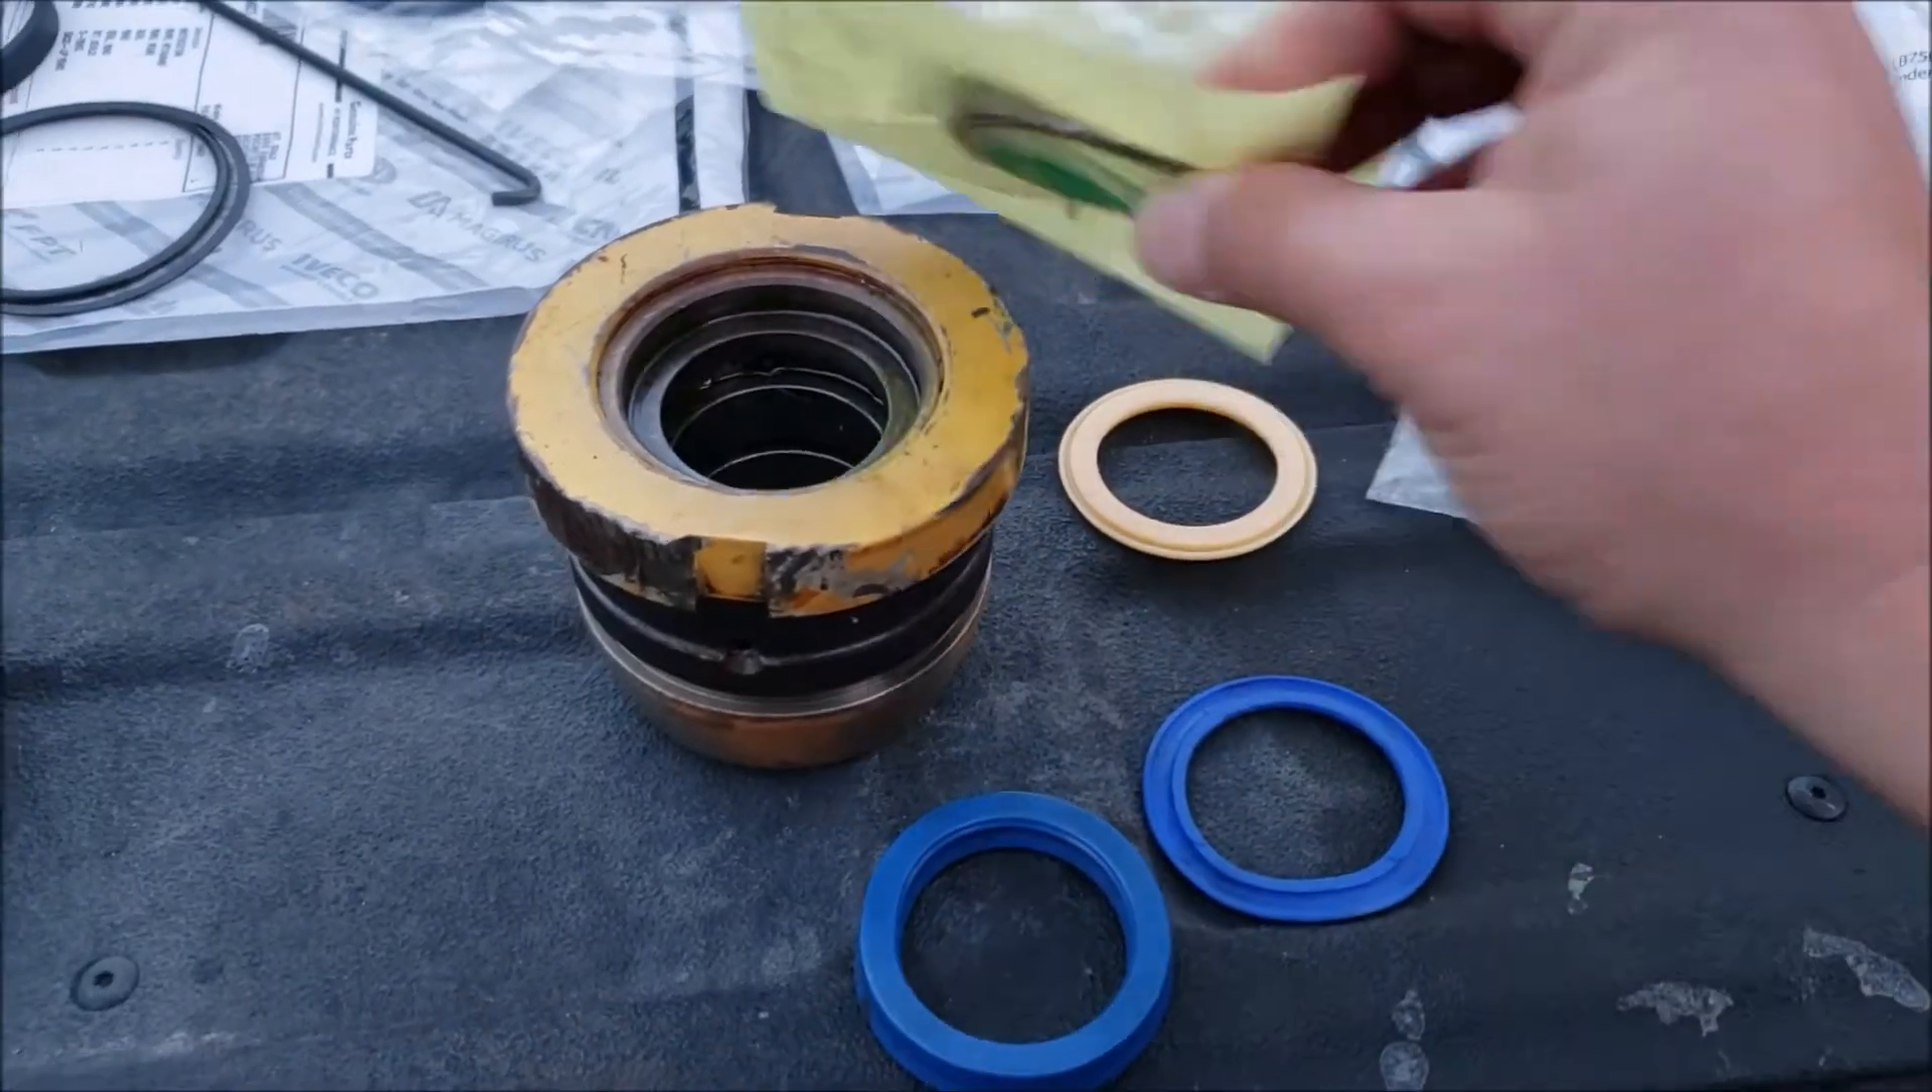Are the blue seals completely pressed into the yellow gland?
No.